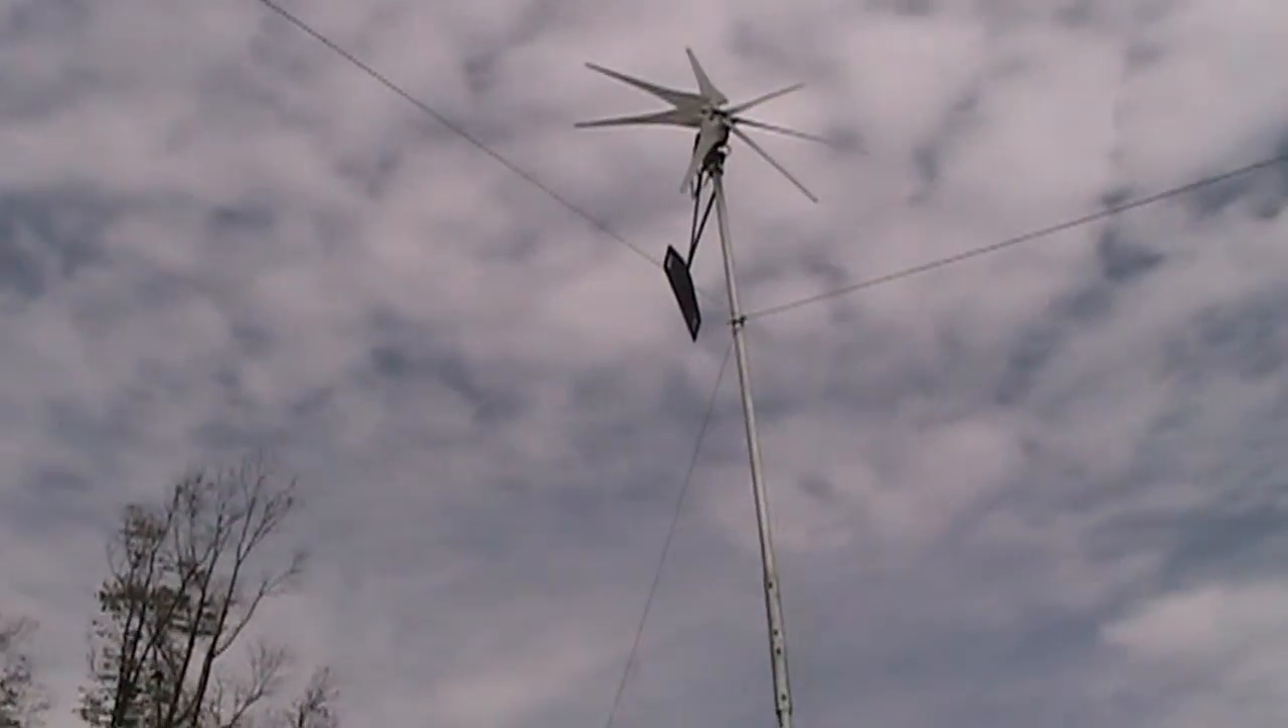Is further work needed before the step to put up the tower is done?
No.